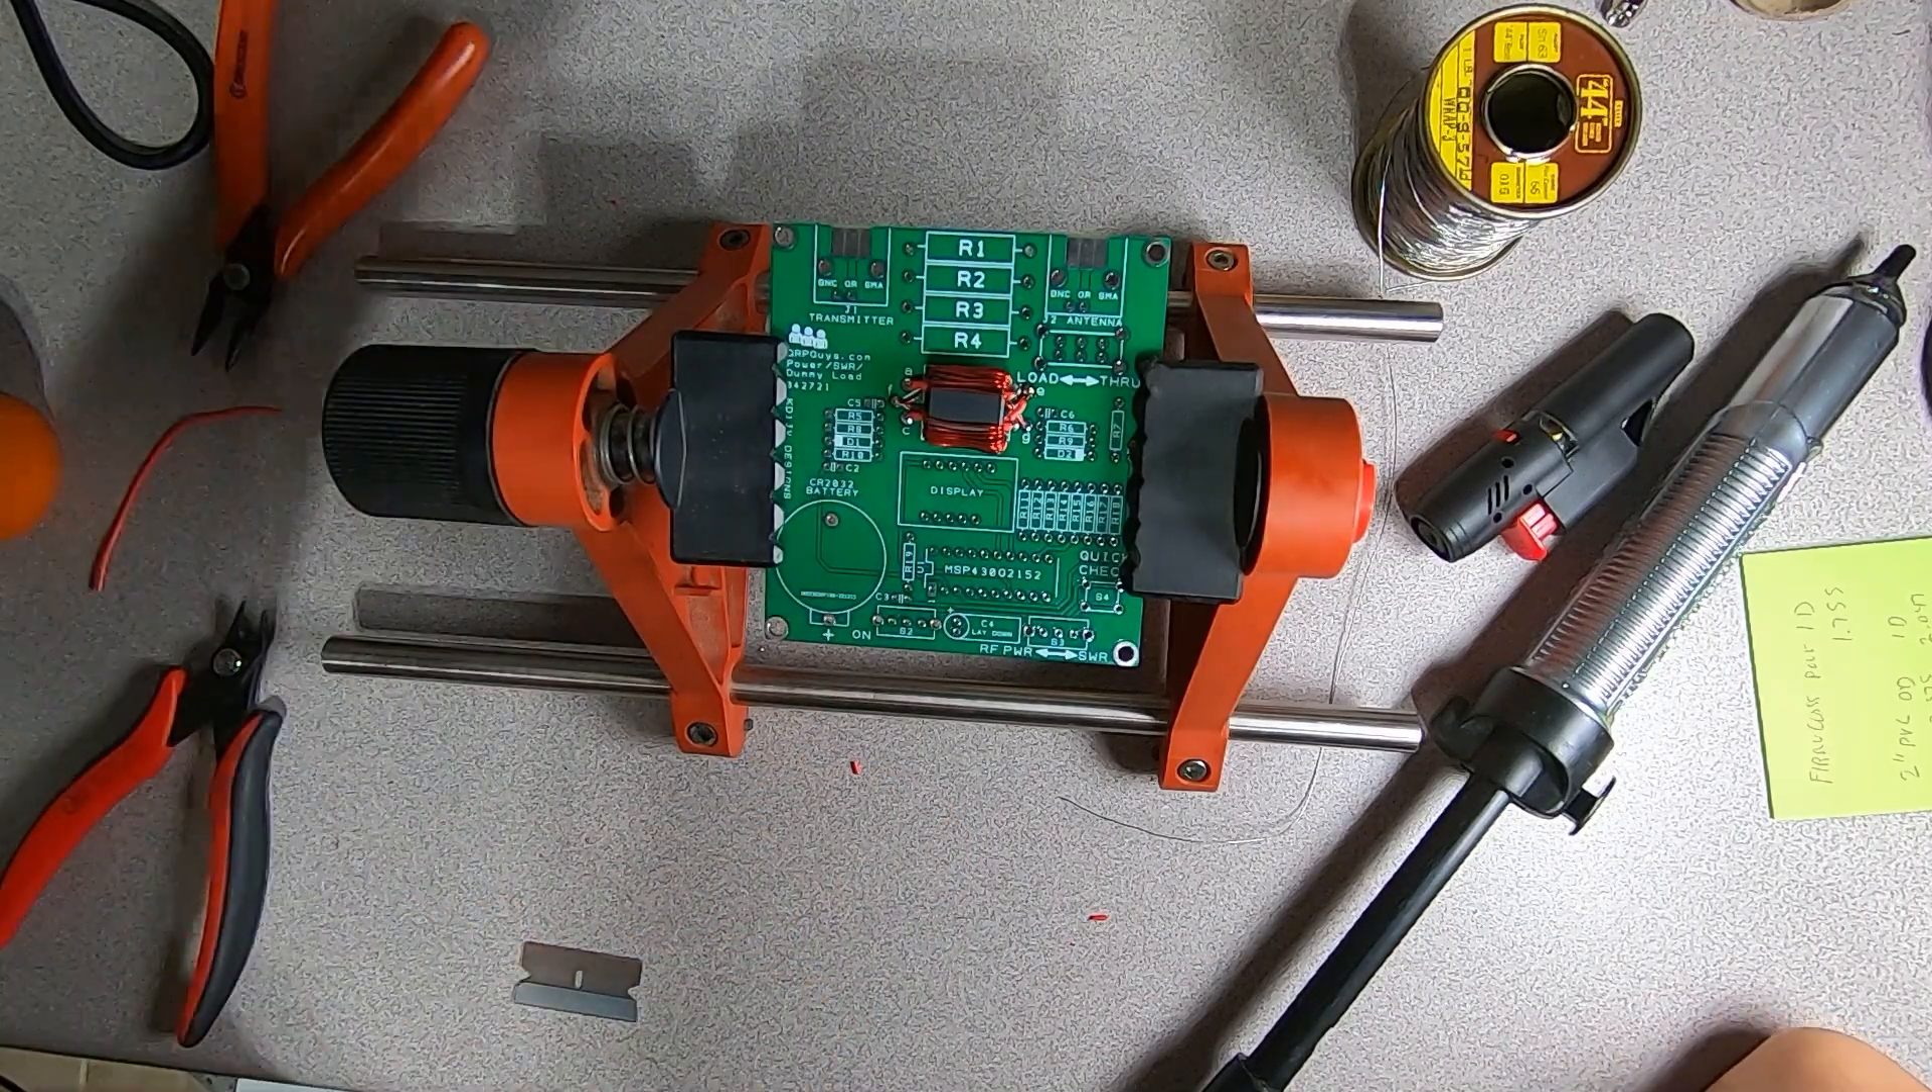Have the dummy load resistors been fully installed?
No.